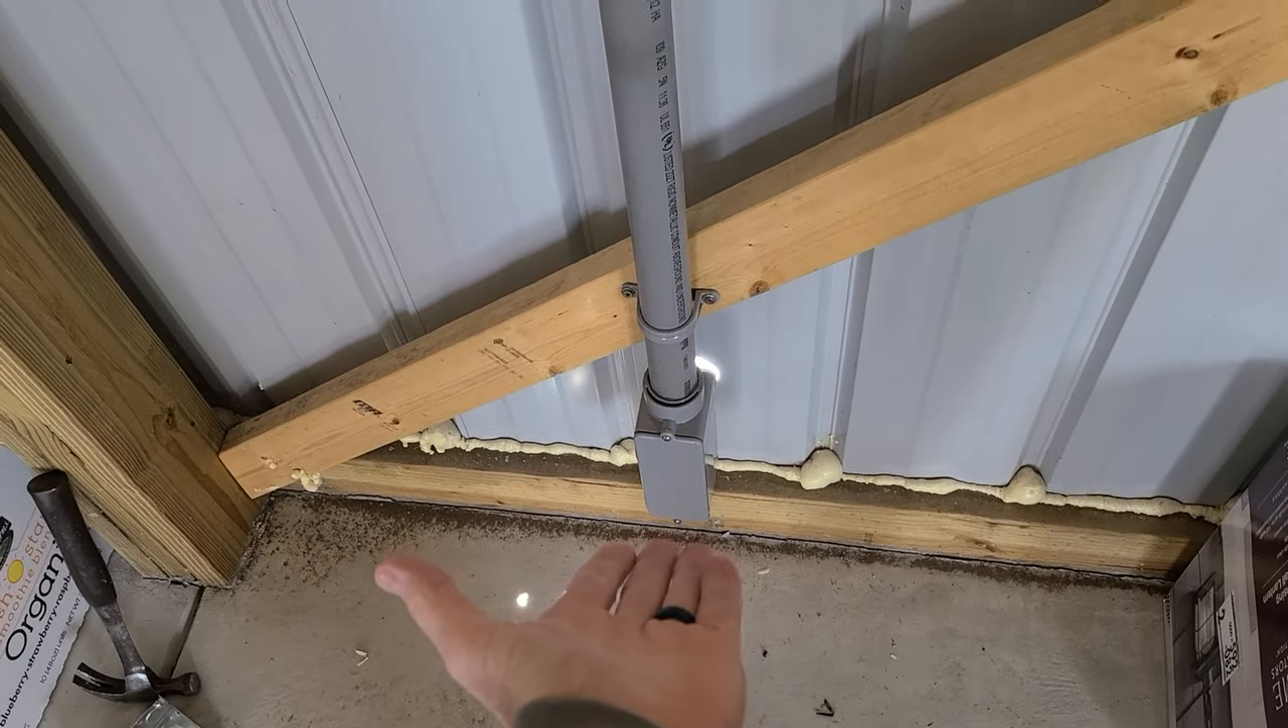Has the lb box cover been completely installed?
Yes.